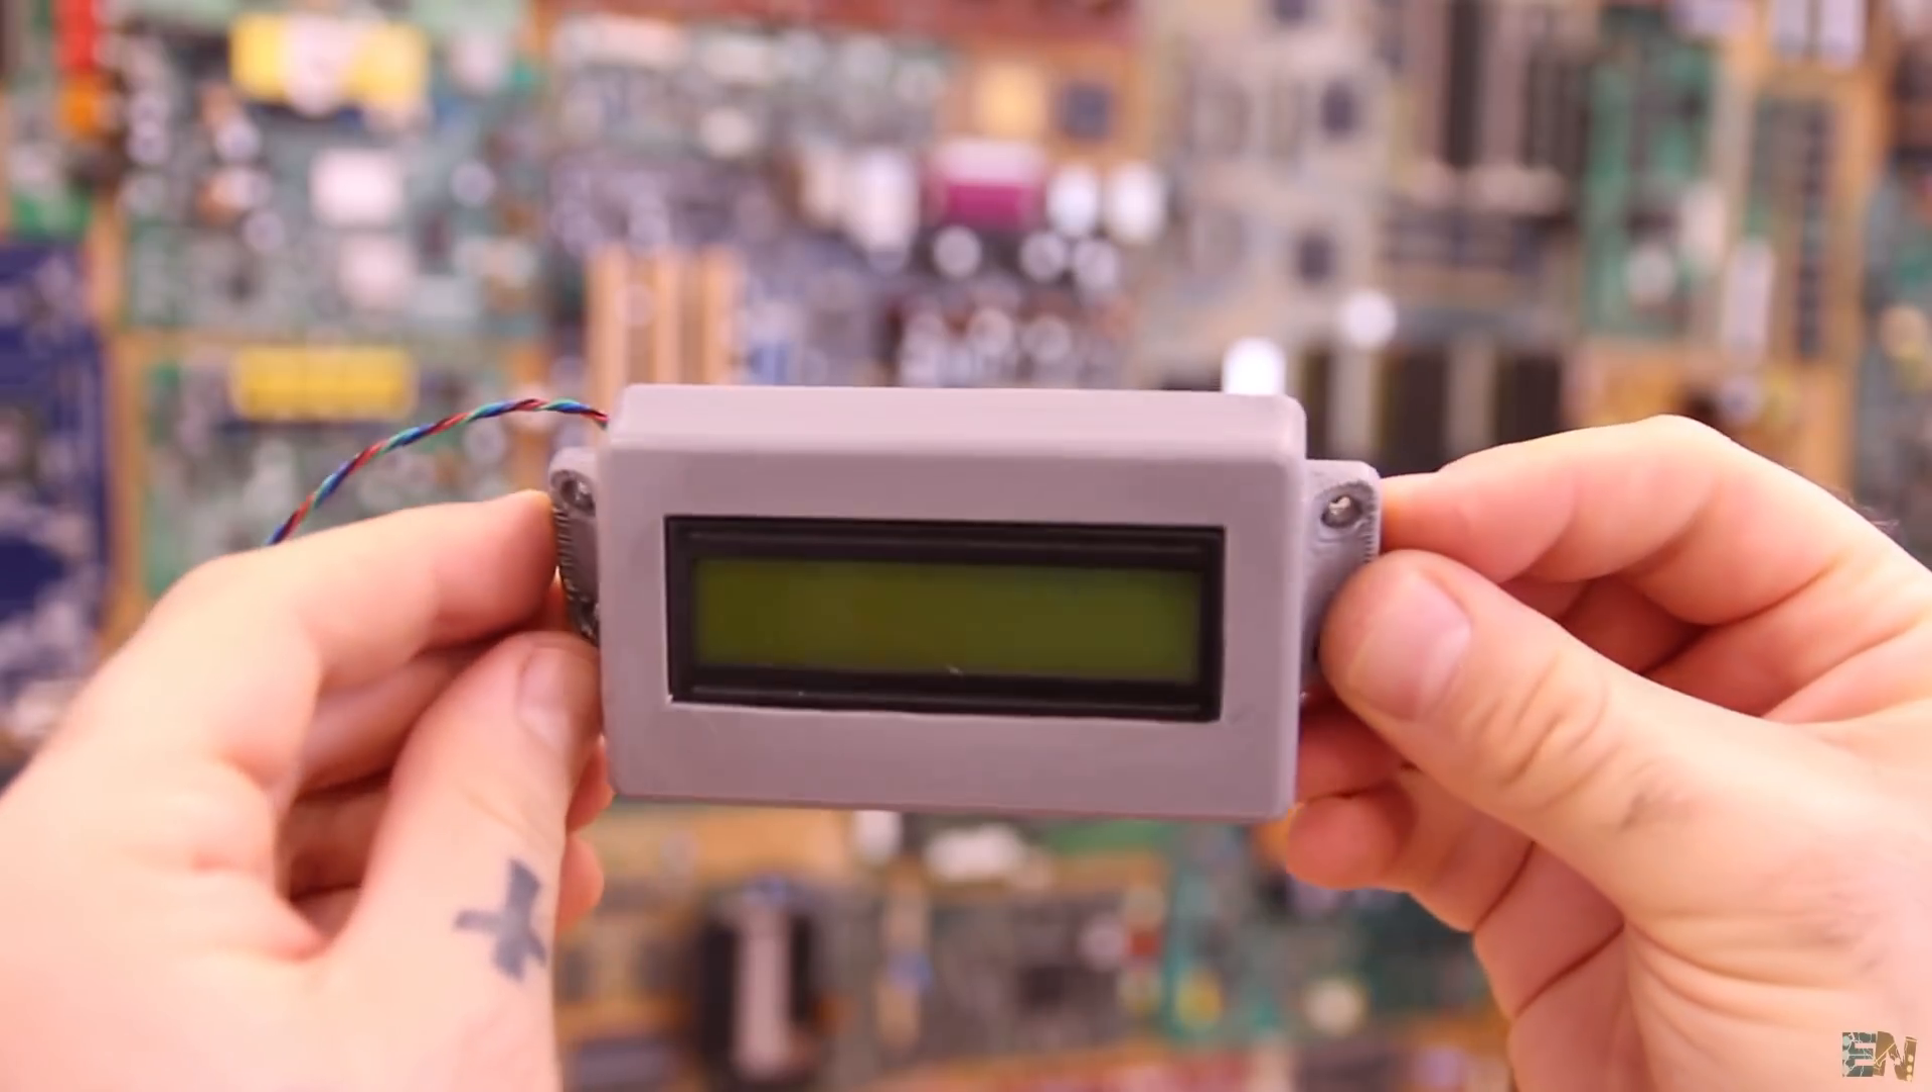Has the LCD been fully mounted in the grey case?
Yes.